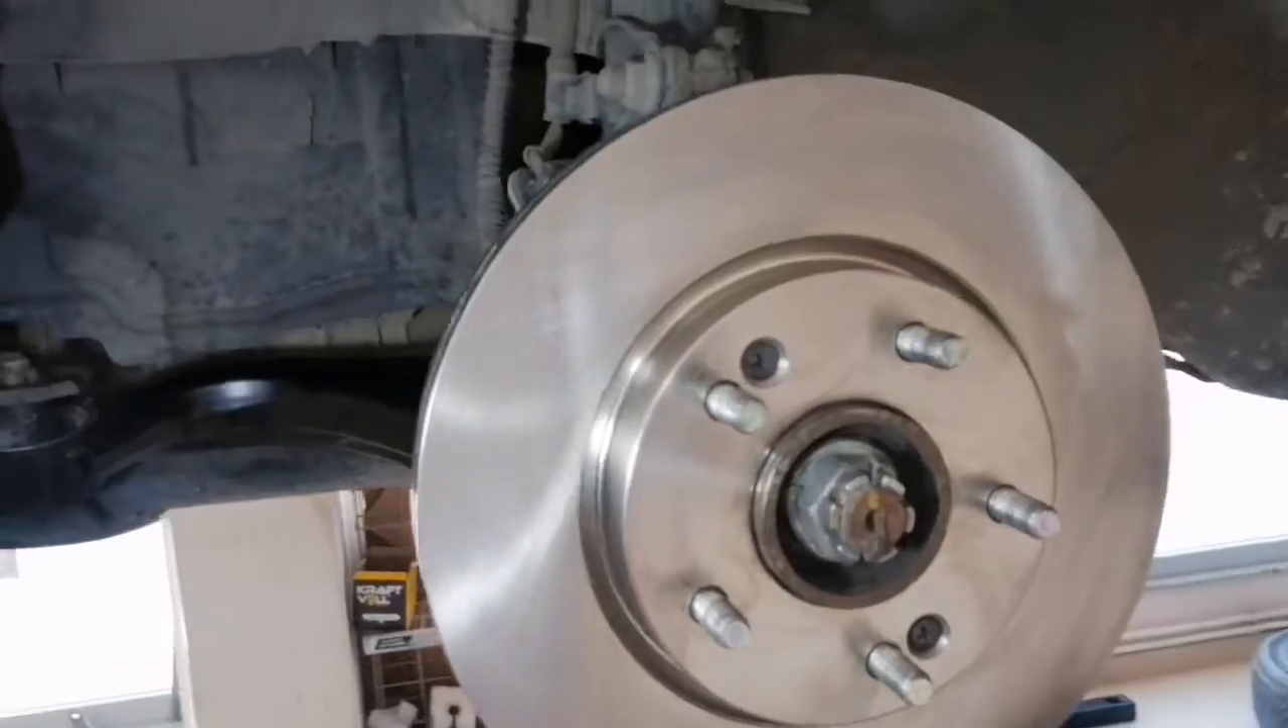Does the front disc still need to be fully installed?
No.